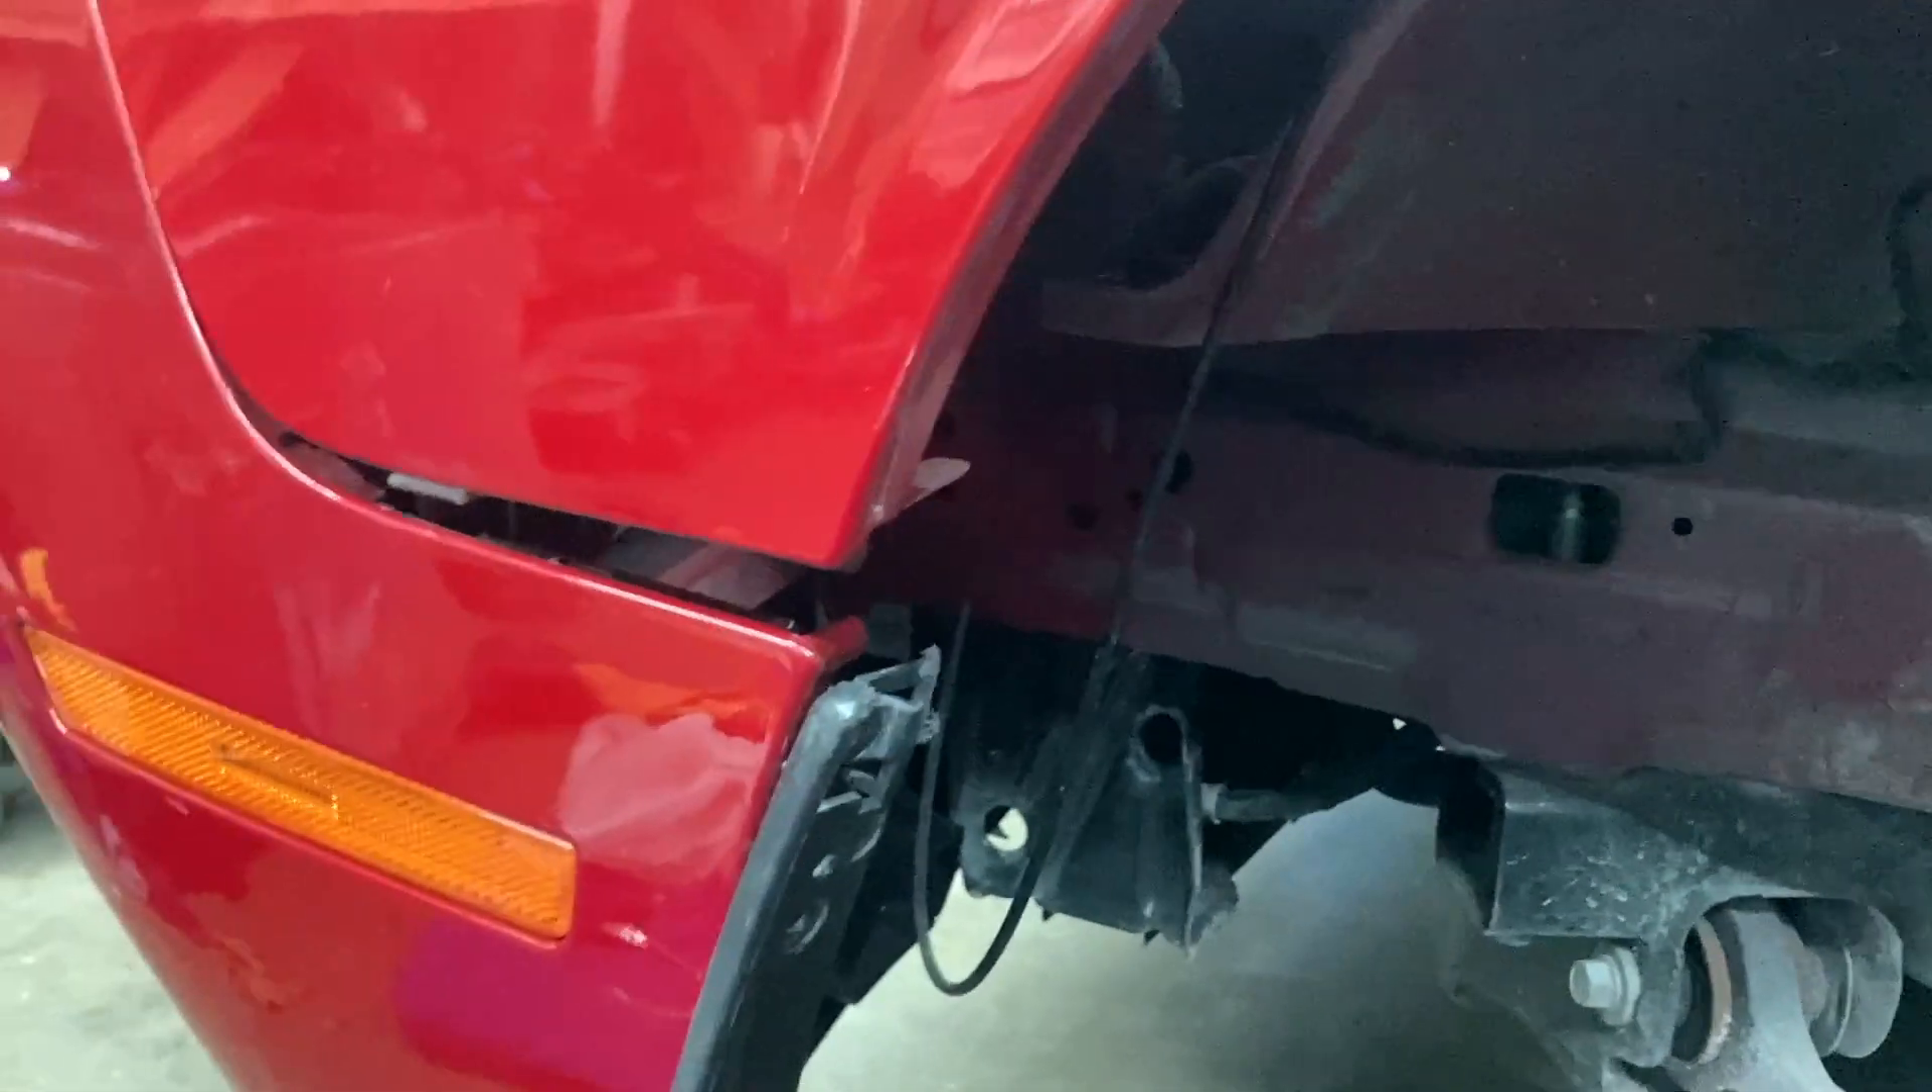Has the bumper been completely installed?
No.